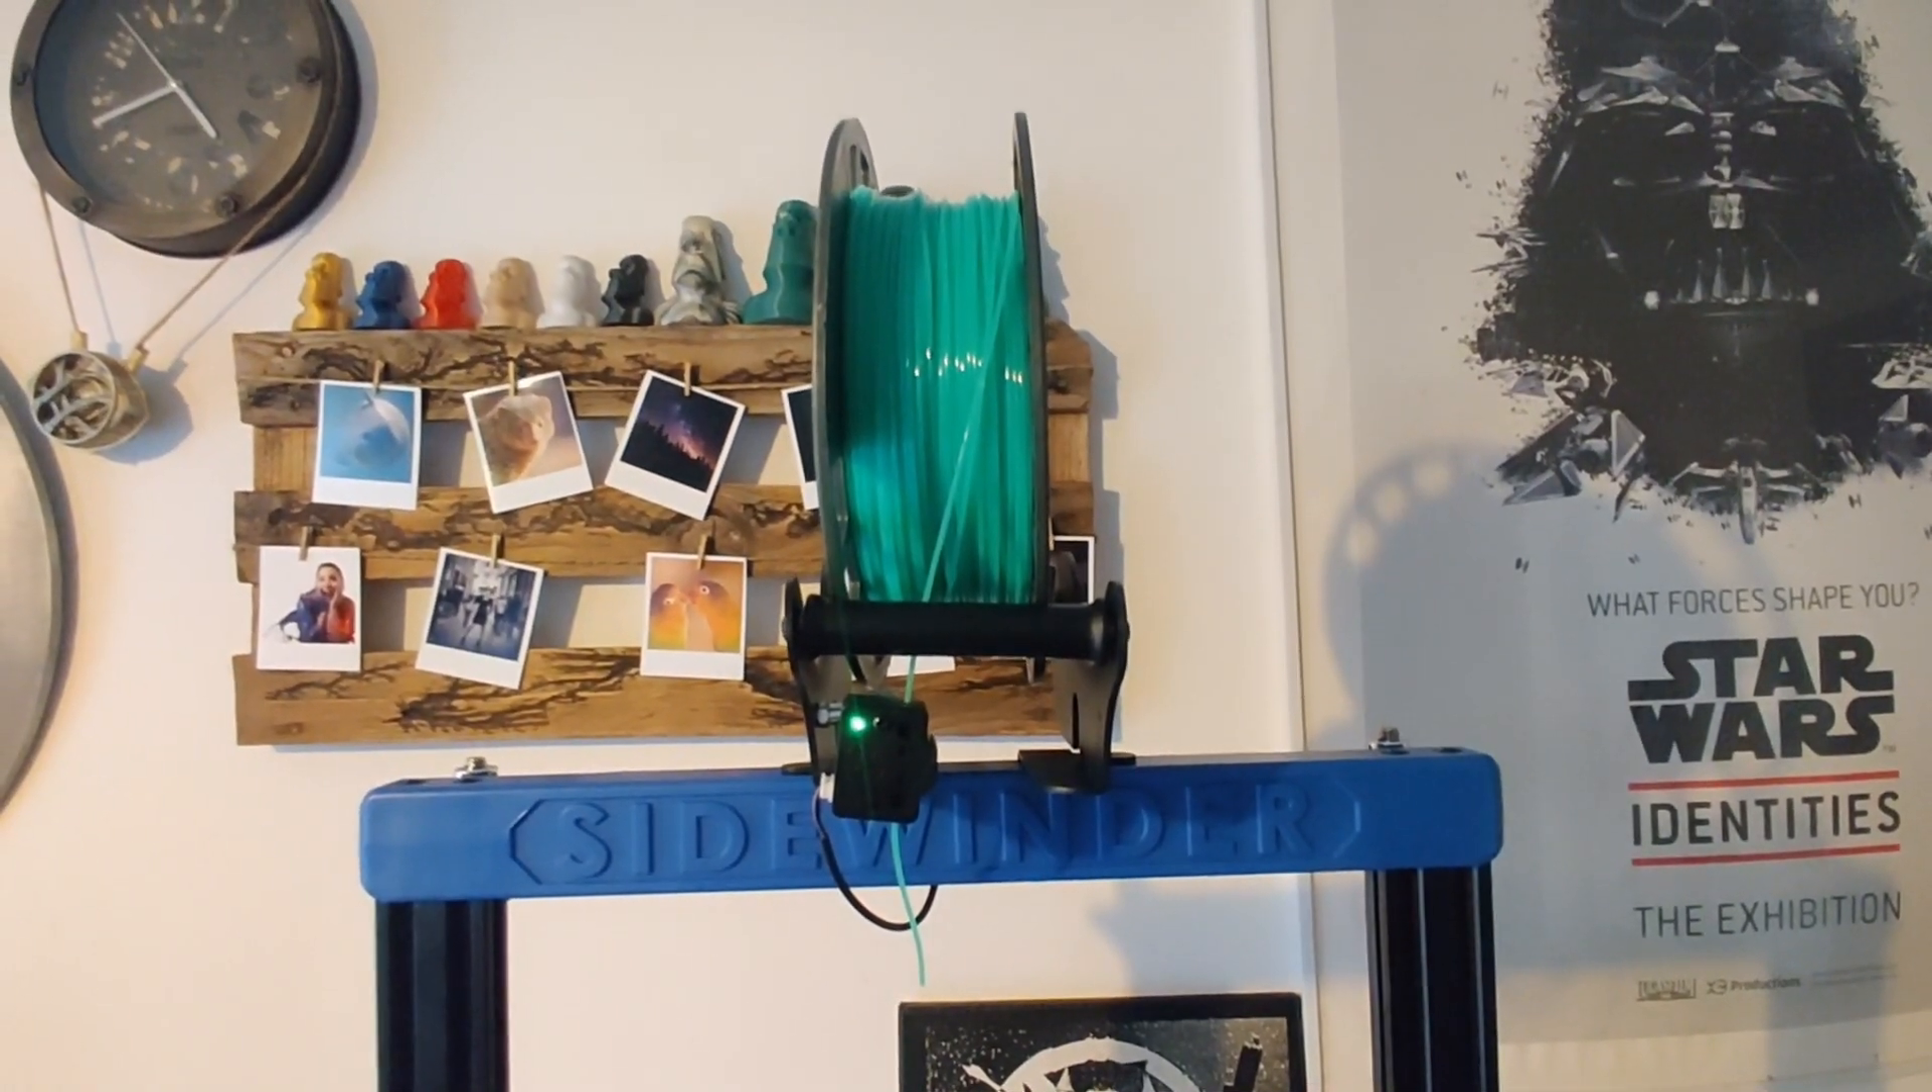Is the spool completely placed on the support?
Yes.